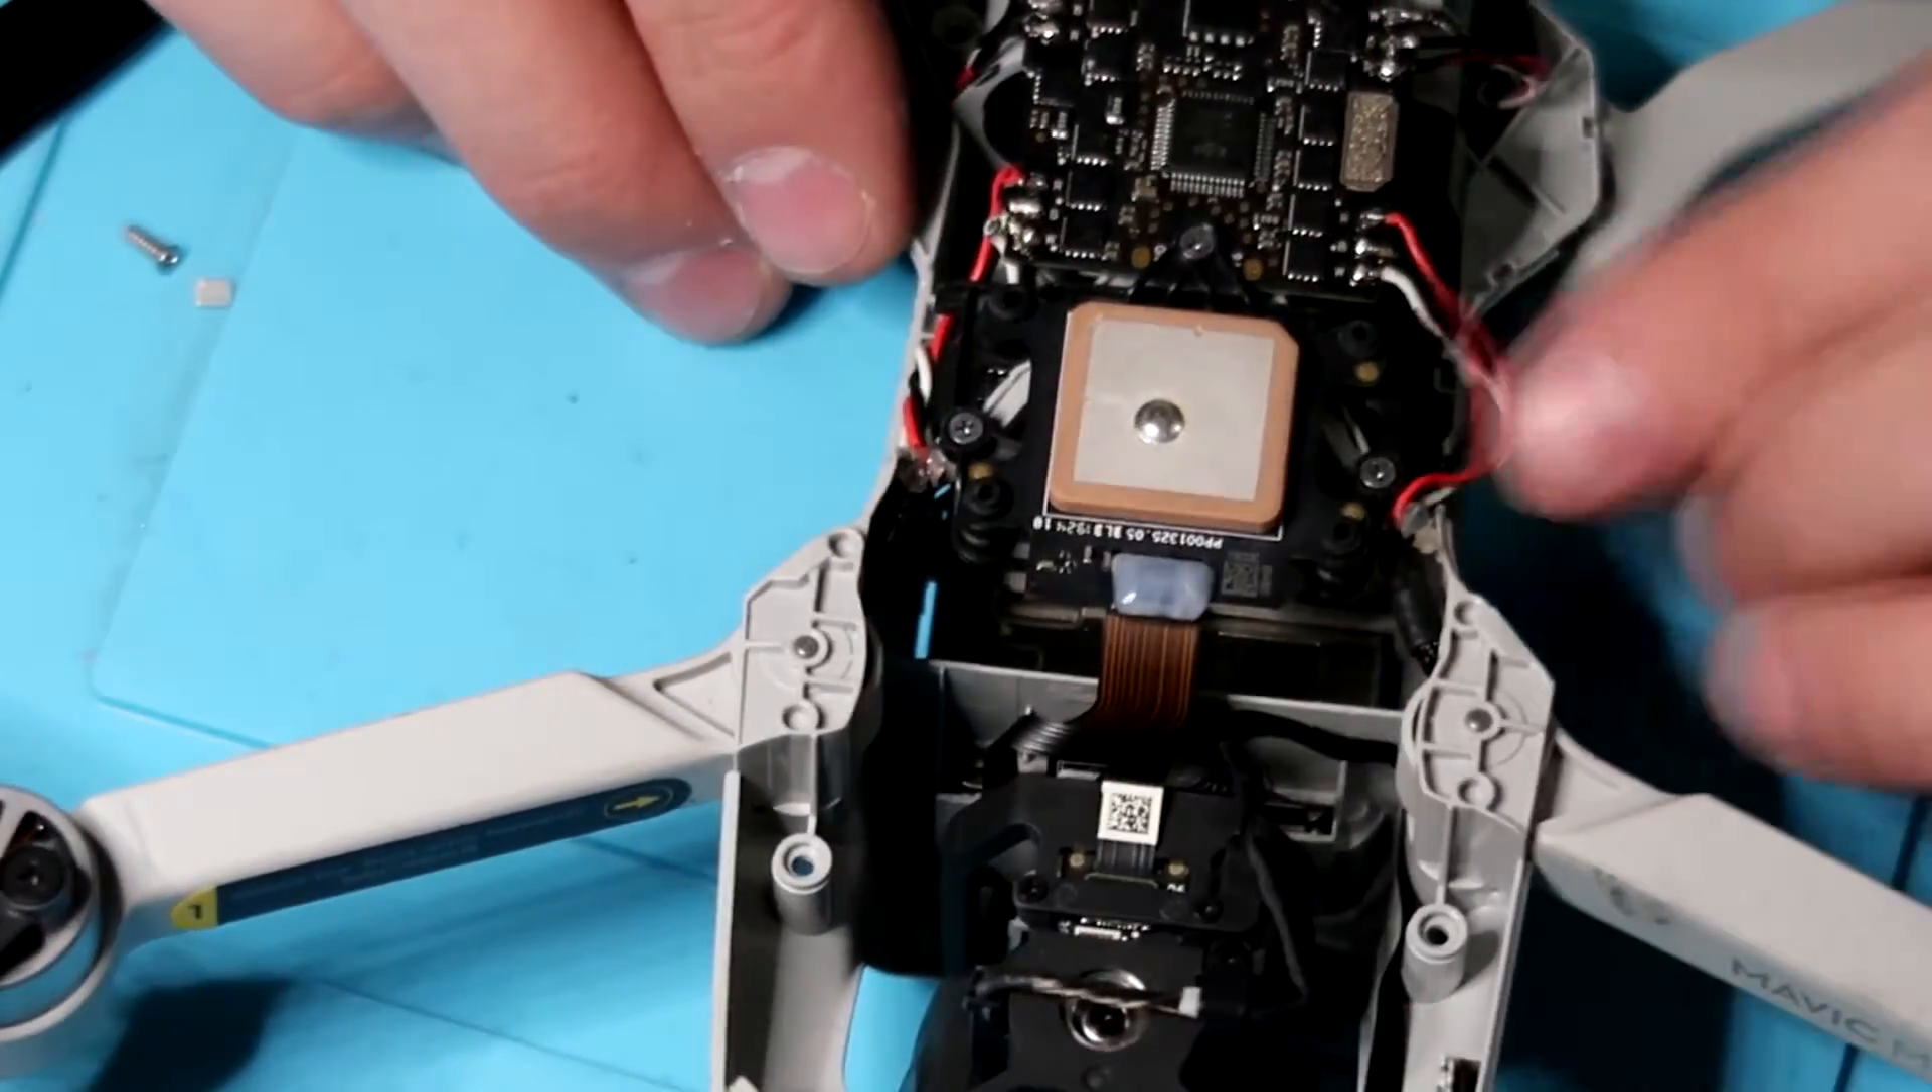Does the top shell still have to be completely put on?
Yes.